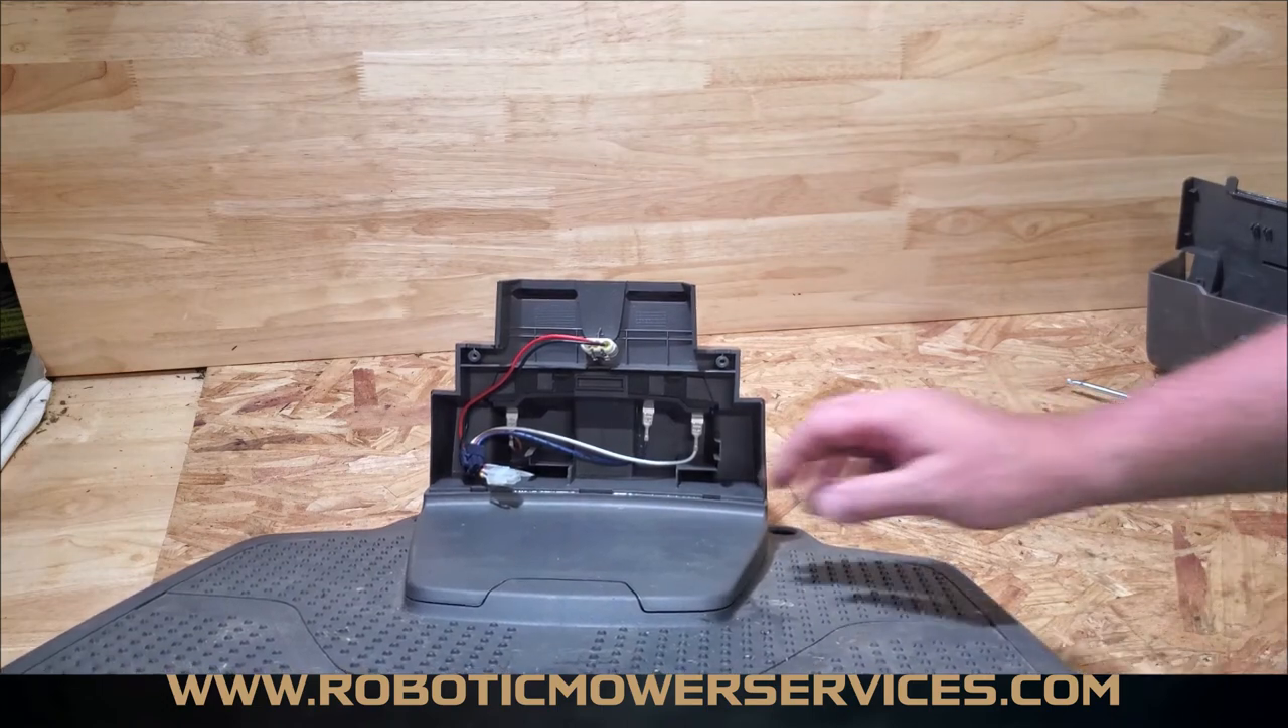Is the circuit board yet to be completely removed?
No.